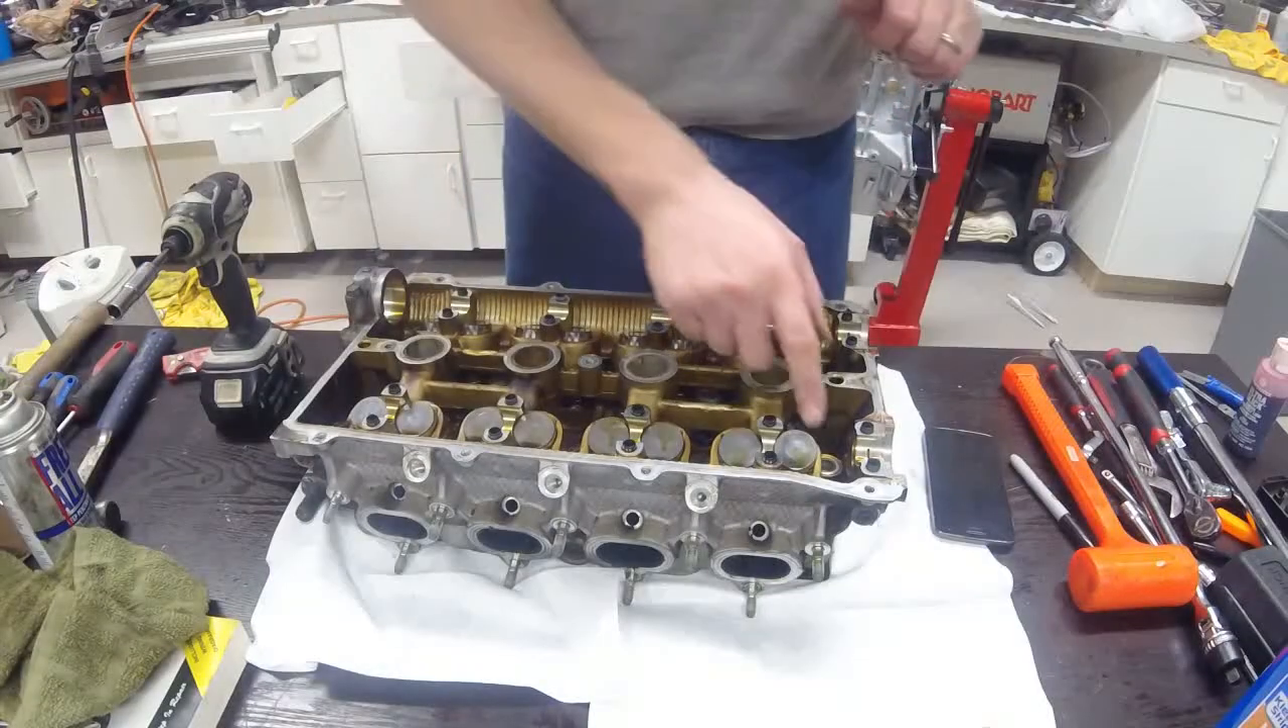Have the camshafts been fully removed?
Yes.